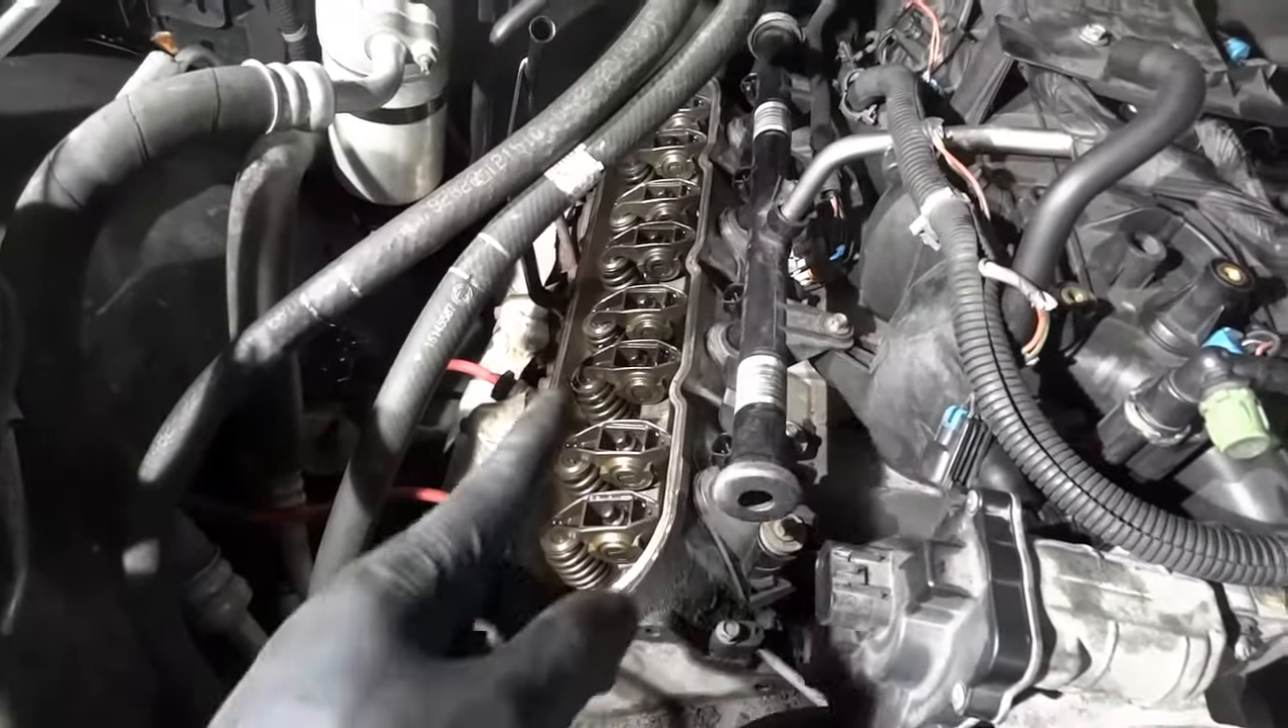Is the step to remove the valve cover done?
Yes.